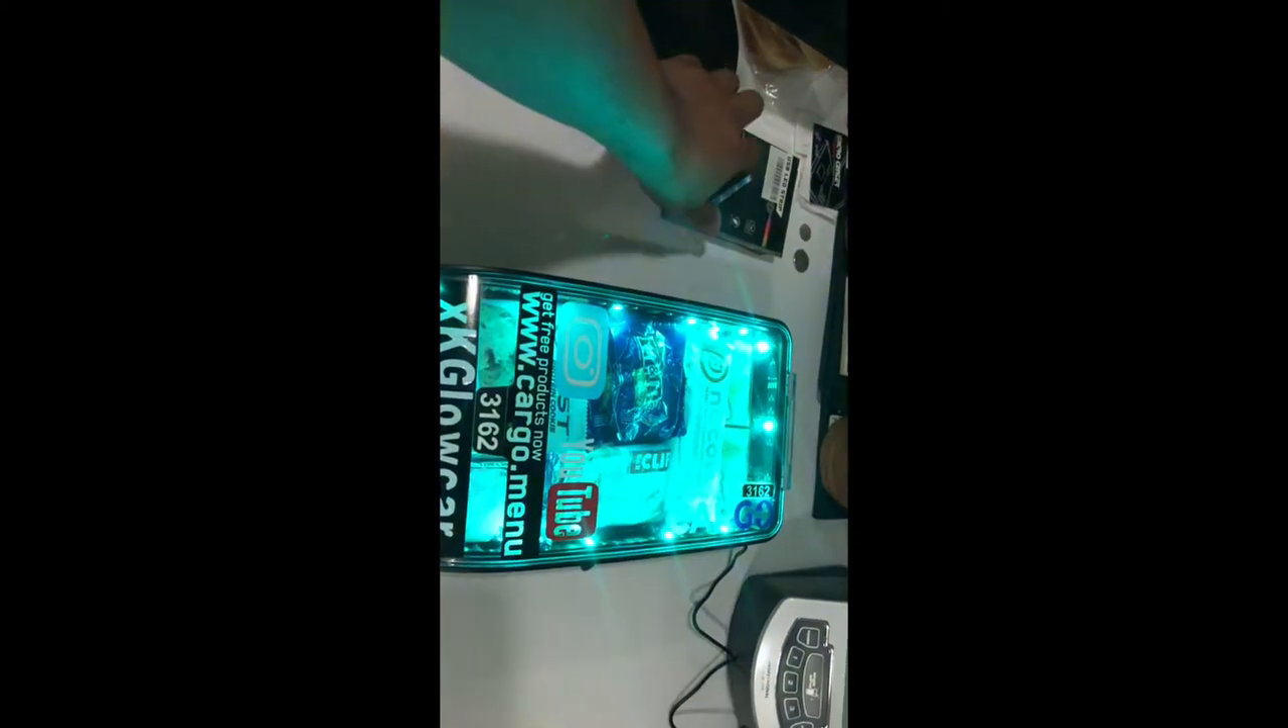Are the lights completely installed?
Yes.